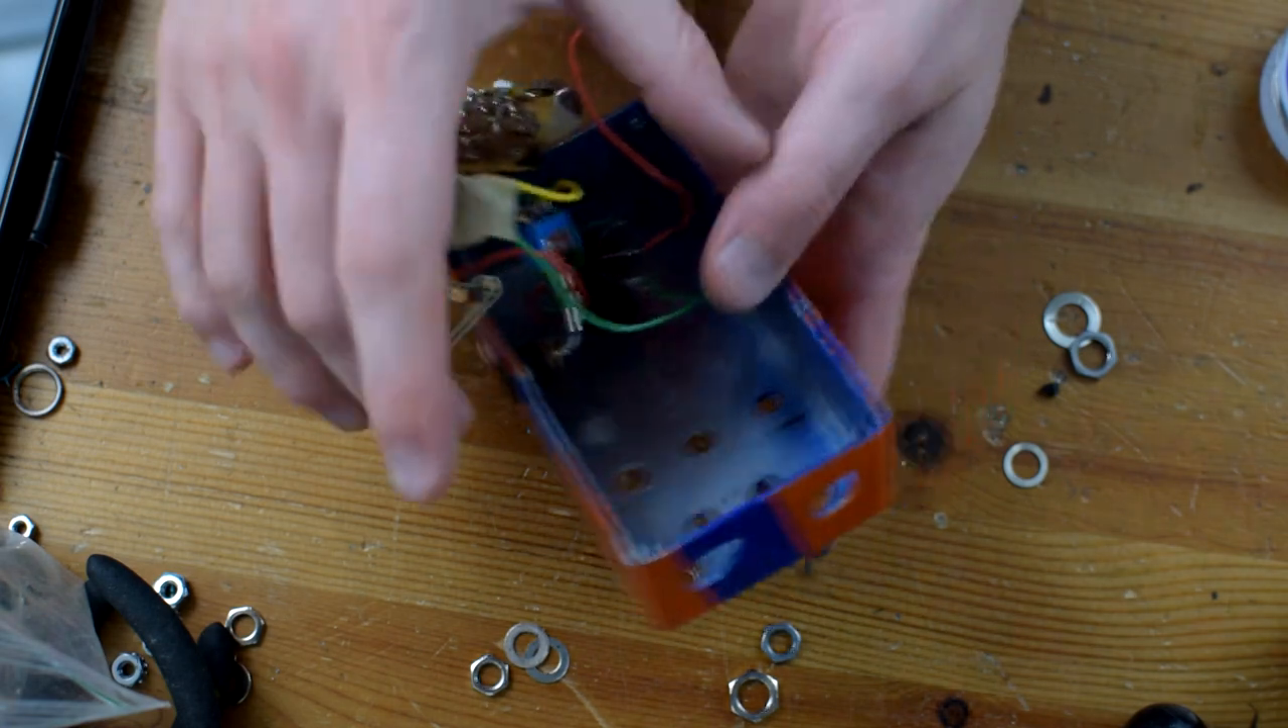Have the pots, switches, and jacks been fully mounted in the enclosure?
No.